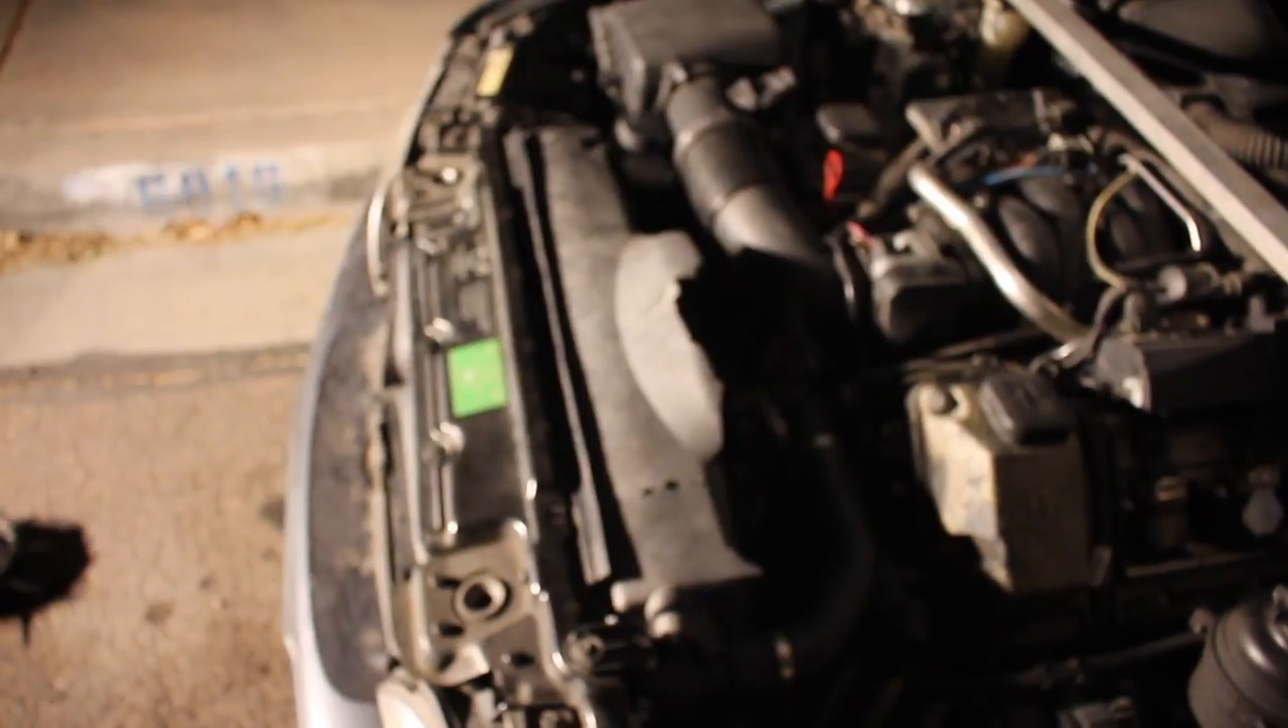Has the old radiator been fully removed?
No.